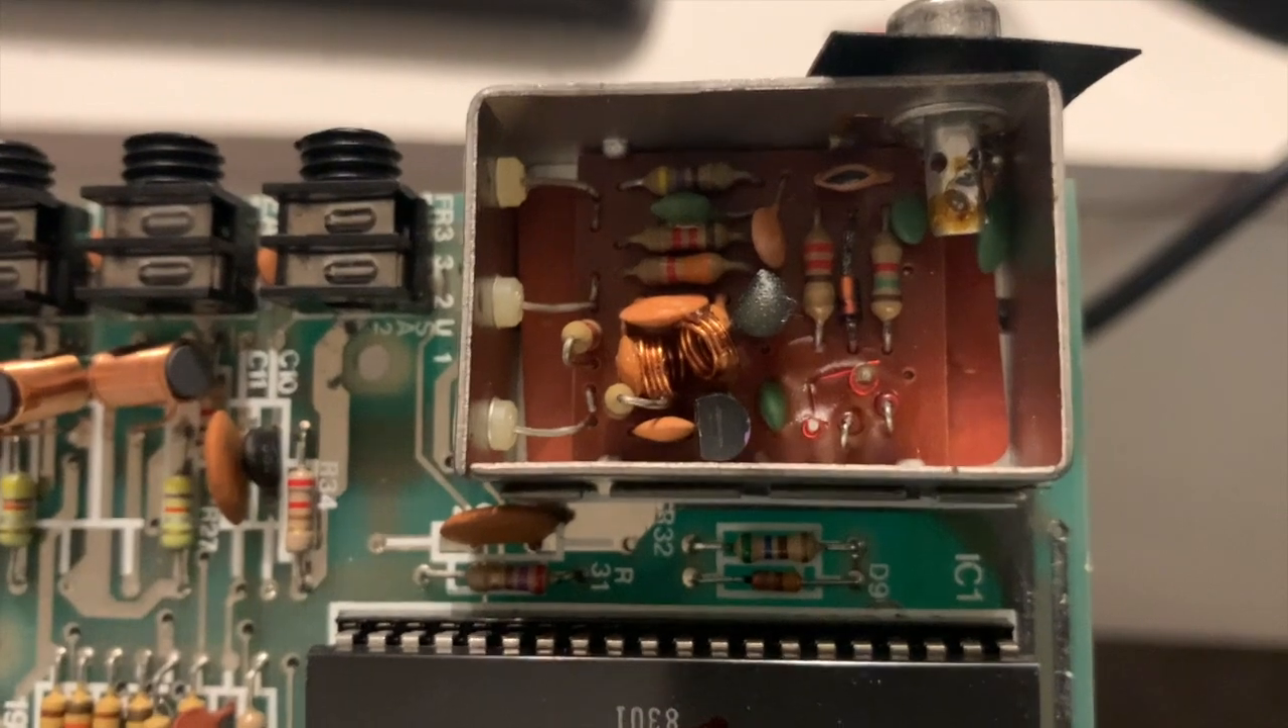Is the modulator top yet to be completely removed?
No.